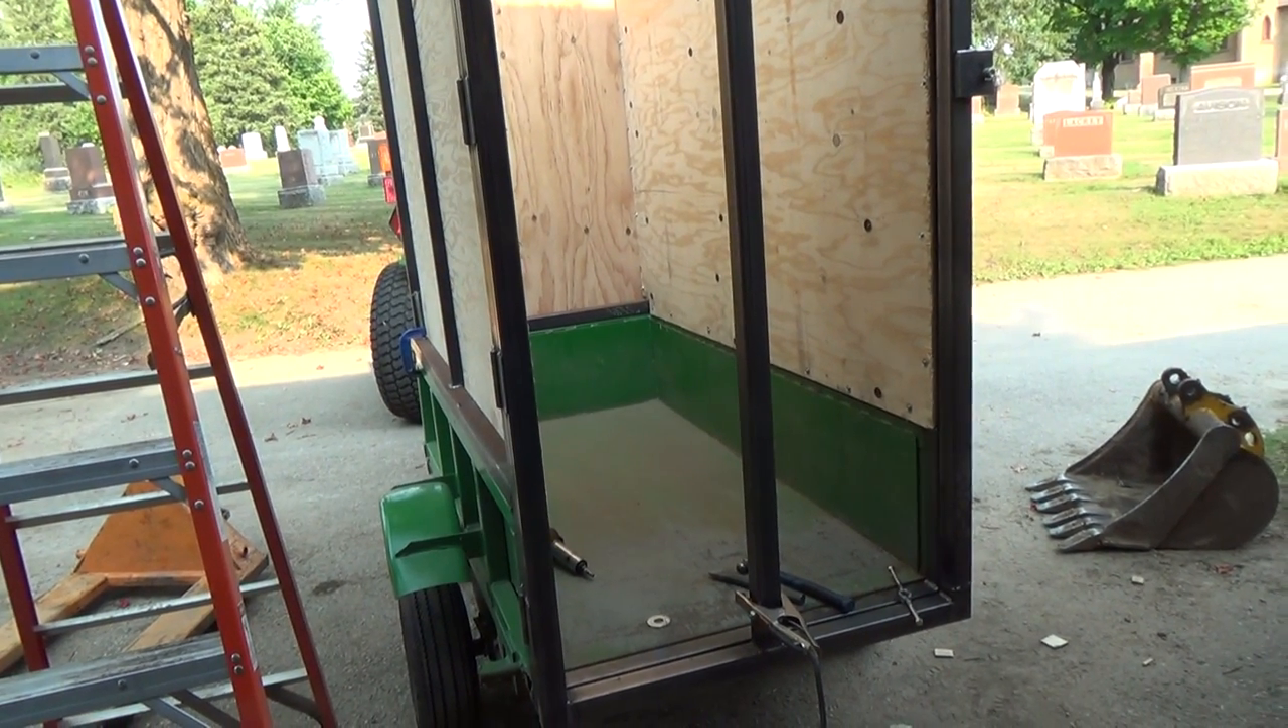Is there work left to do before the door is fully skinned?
Yes.